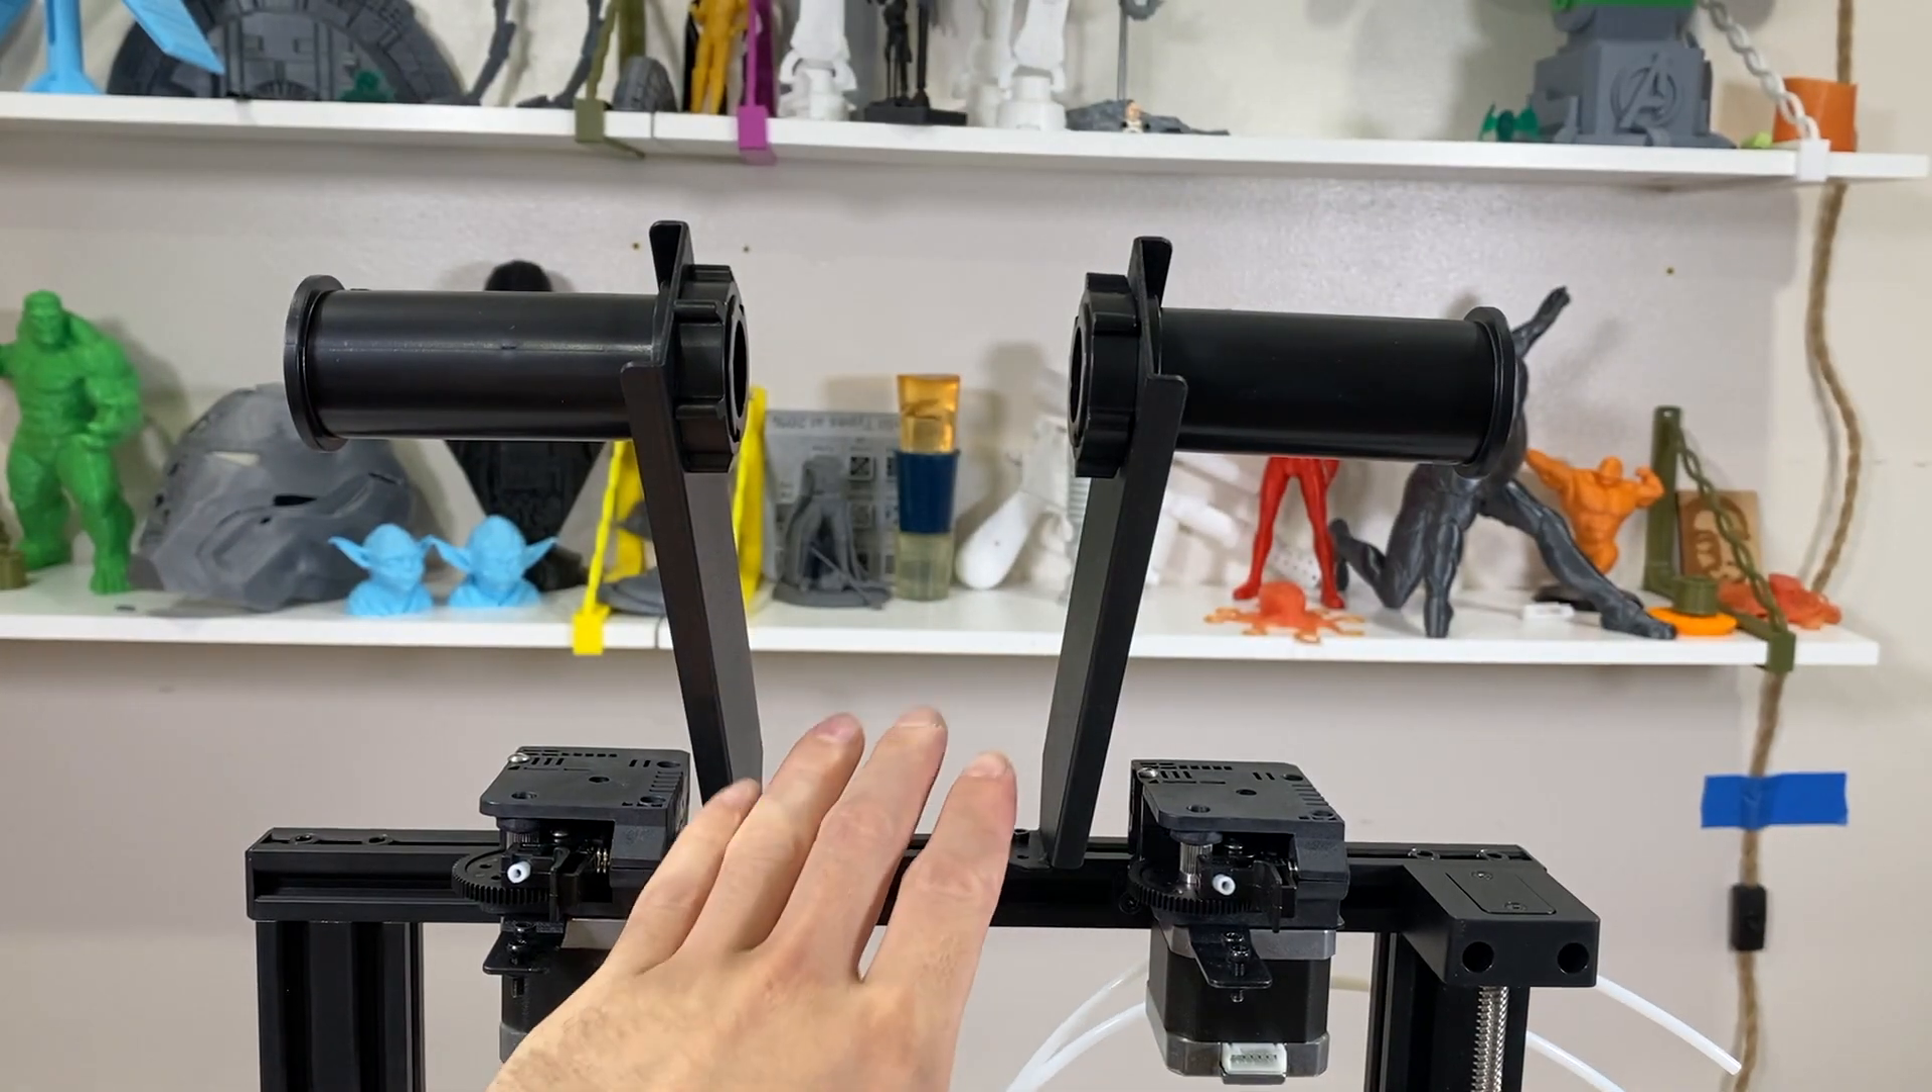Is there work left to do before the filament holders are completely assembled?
No.